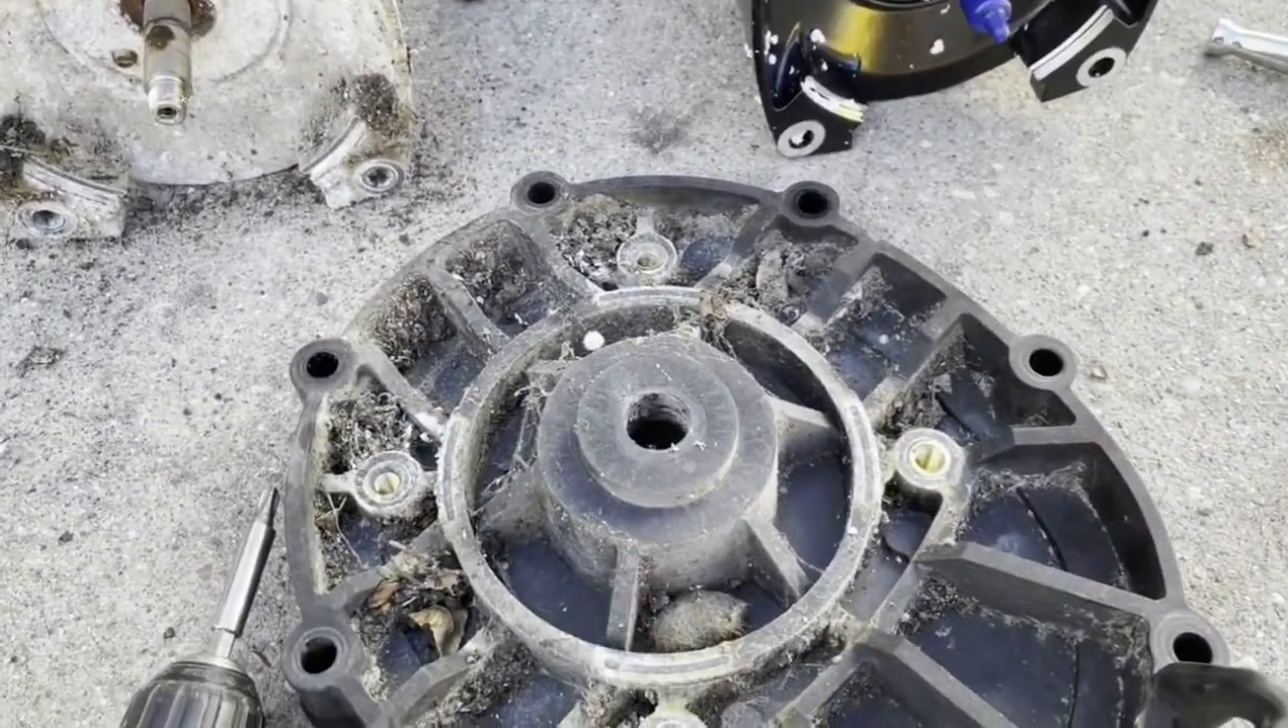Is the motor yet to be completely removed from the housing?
No.